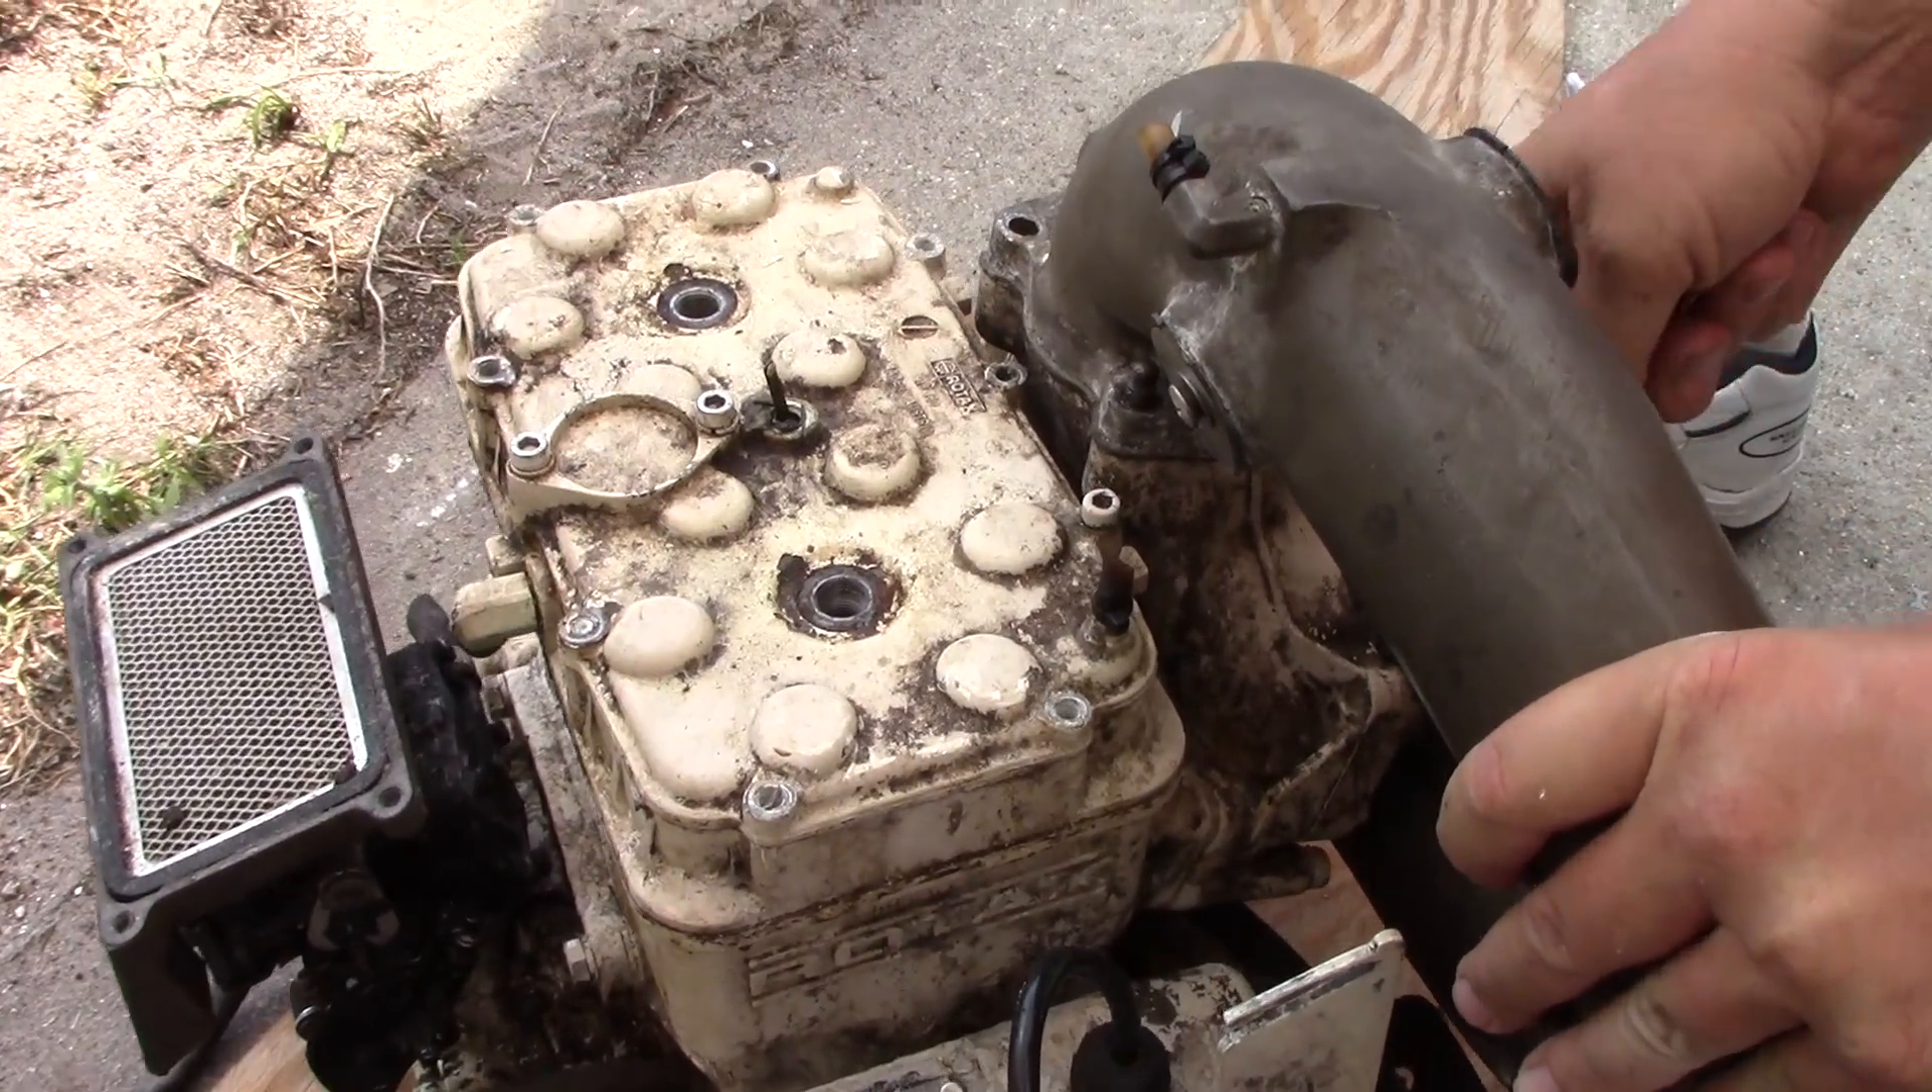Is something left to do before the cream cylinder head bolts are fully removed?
Yes.